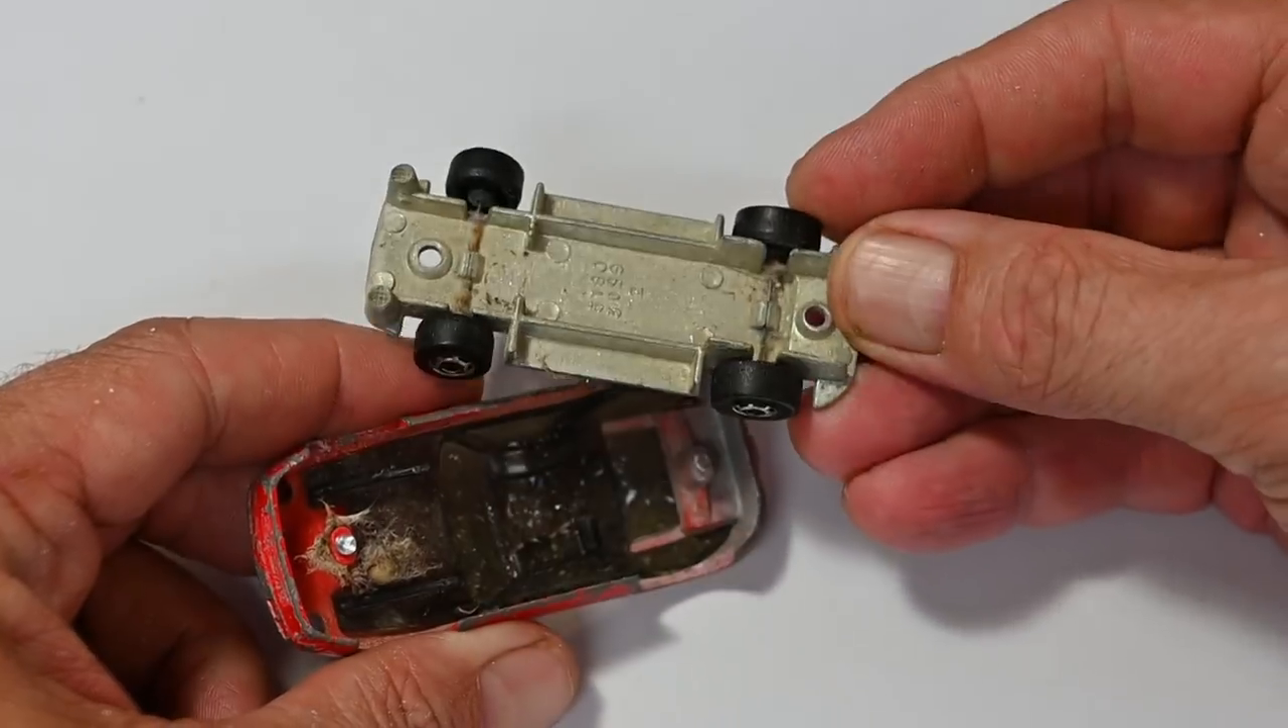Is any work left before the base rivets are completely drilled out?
No.